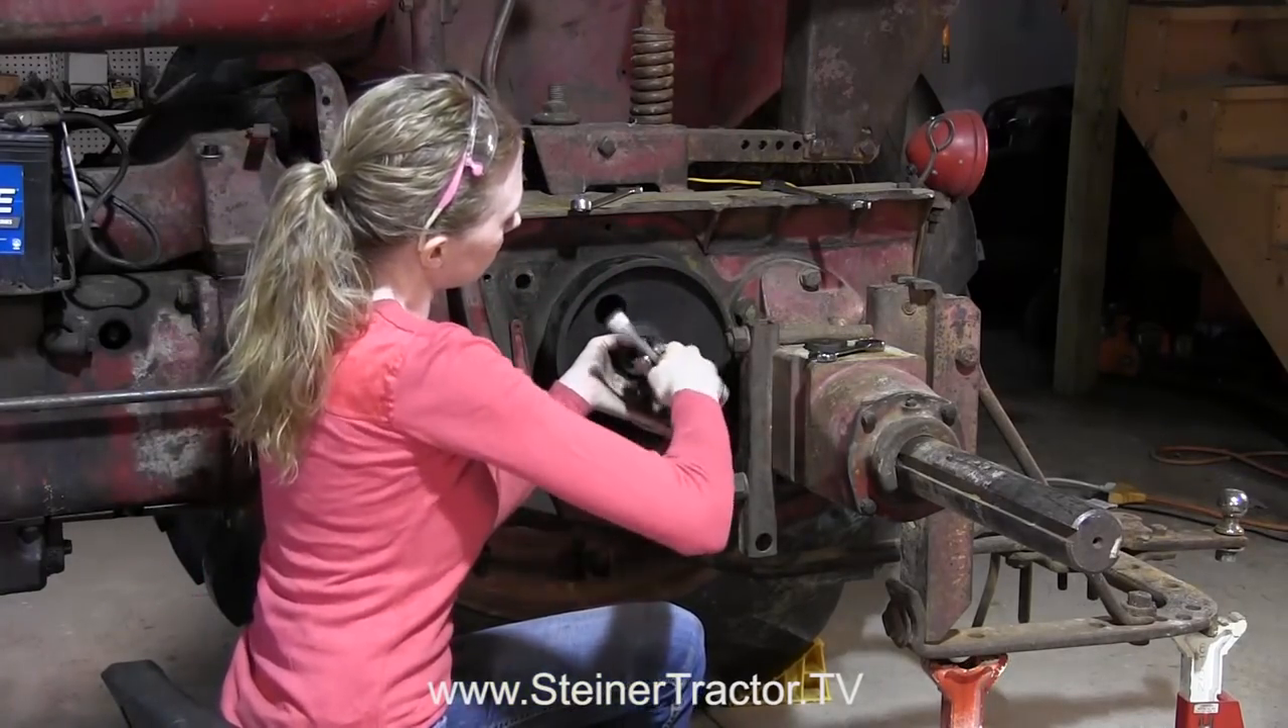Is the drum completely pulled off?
No.